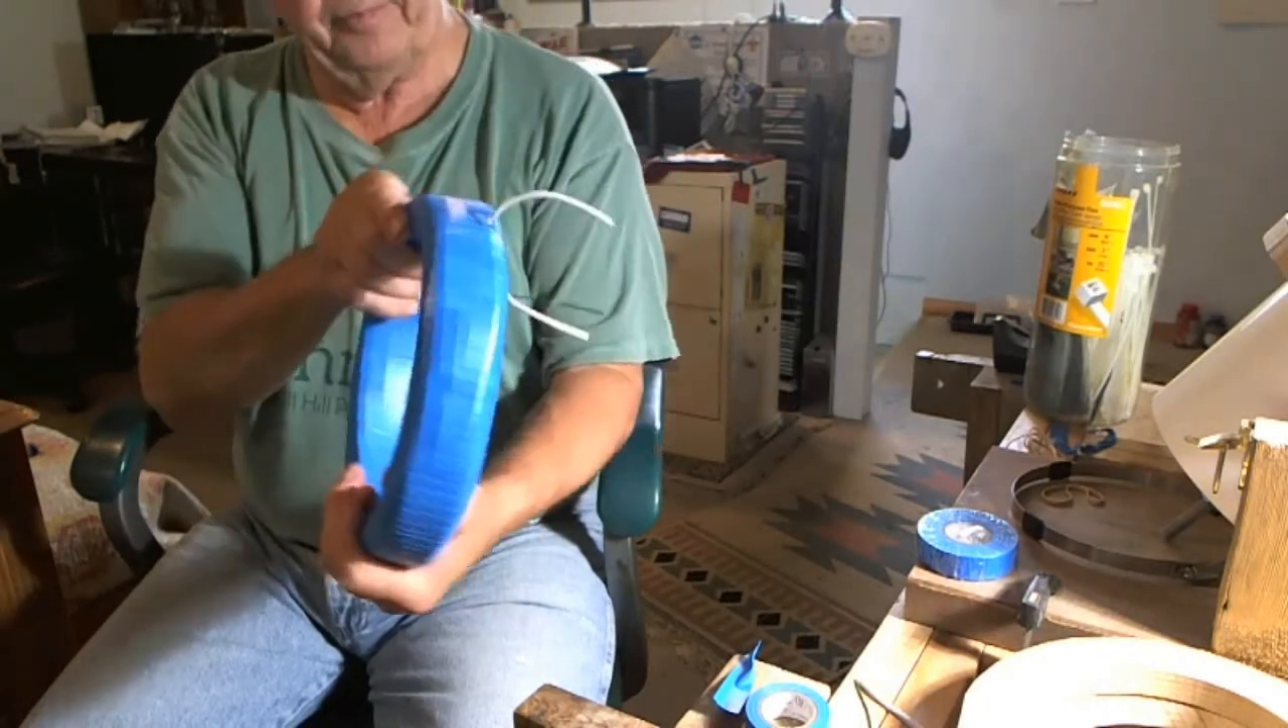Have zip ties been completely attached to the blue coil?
No.